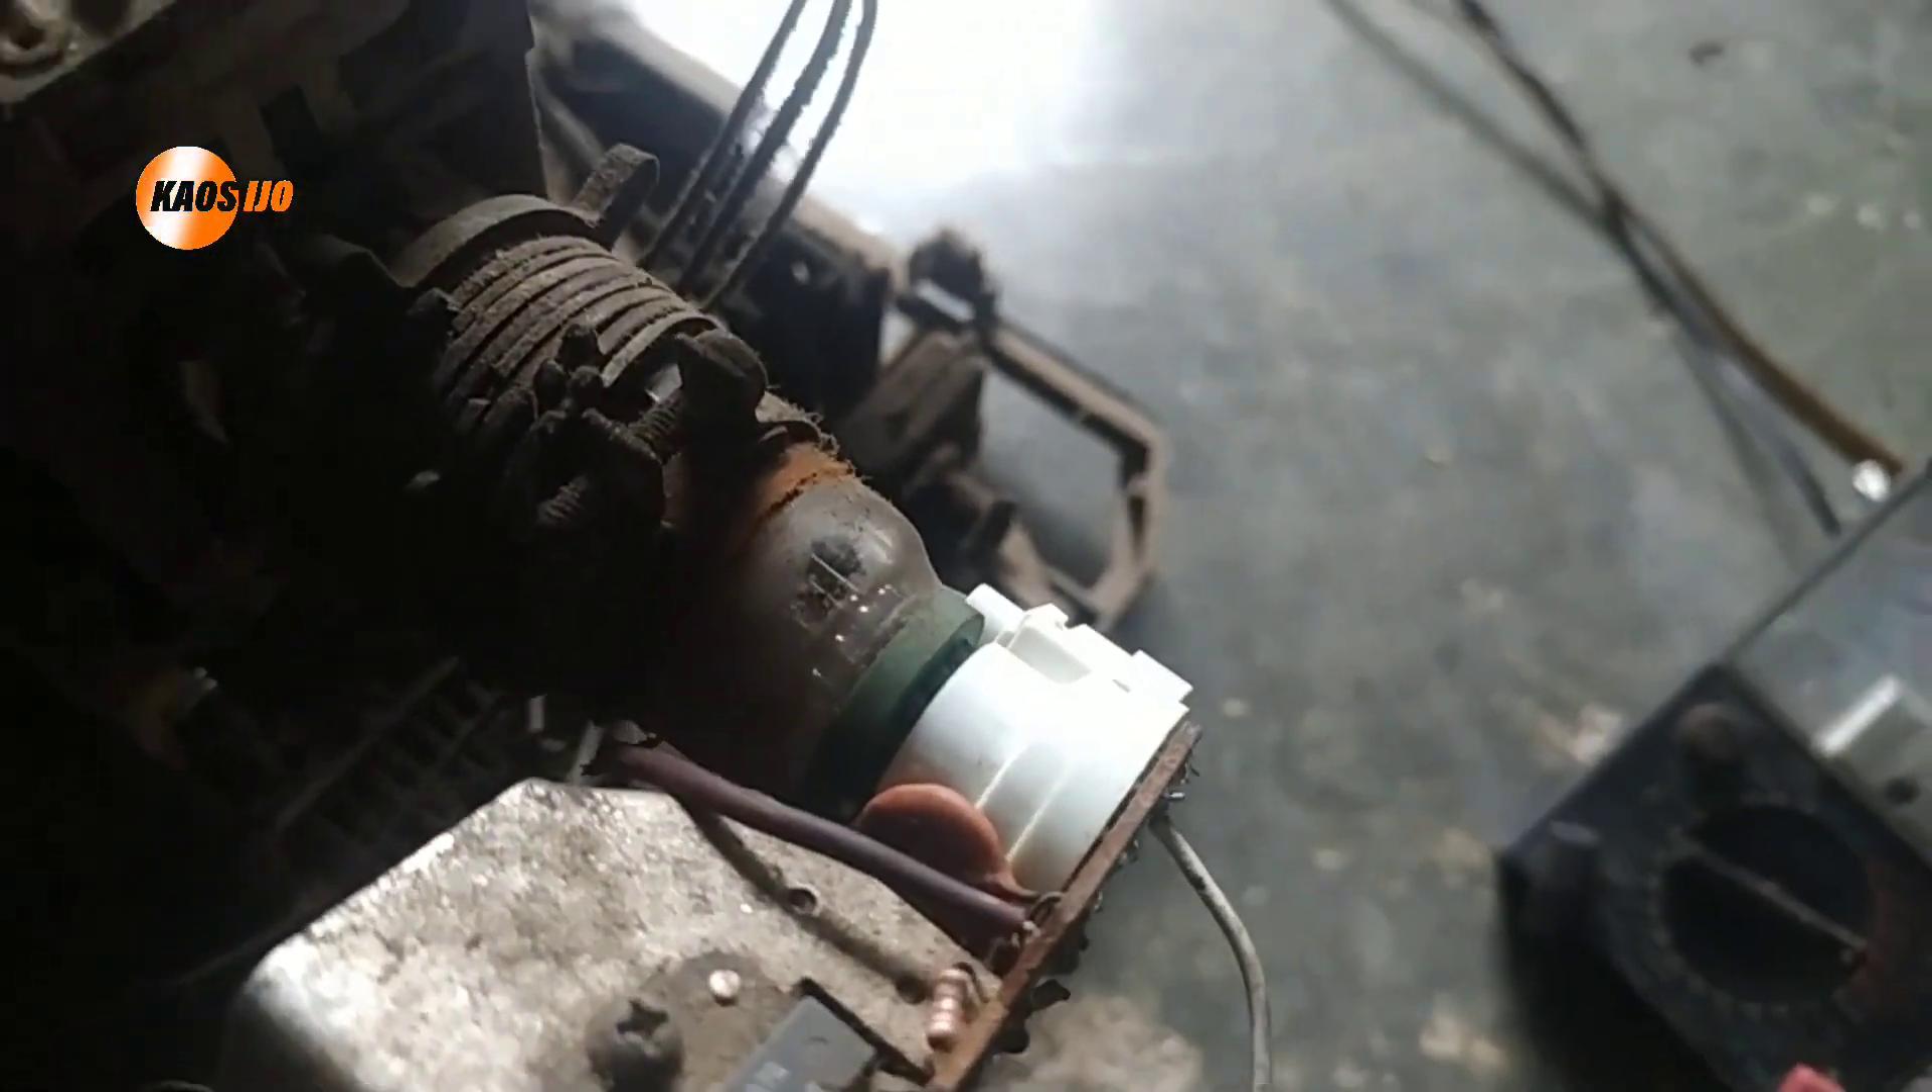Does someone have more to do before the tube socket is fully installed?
No.